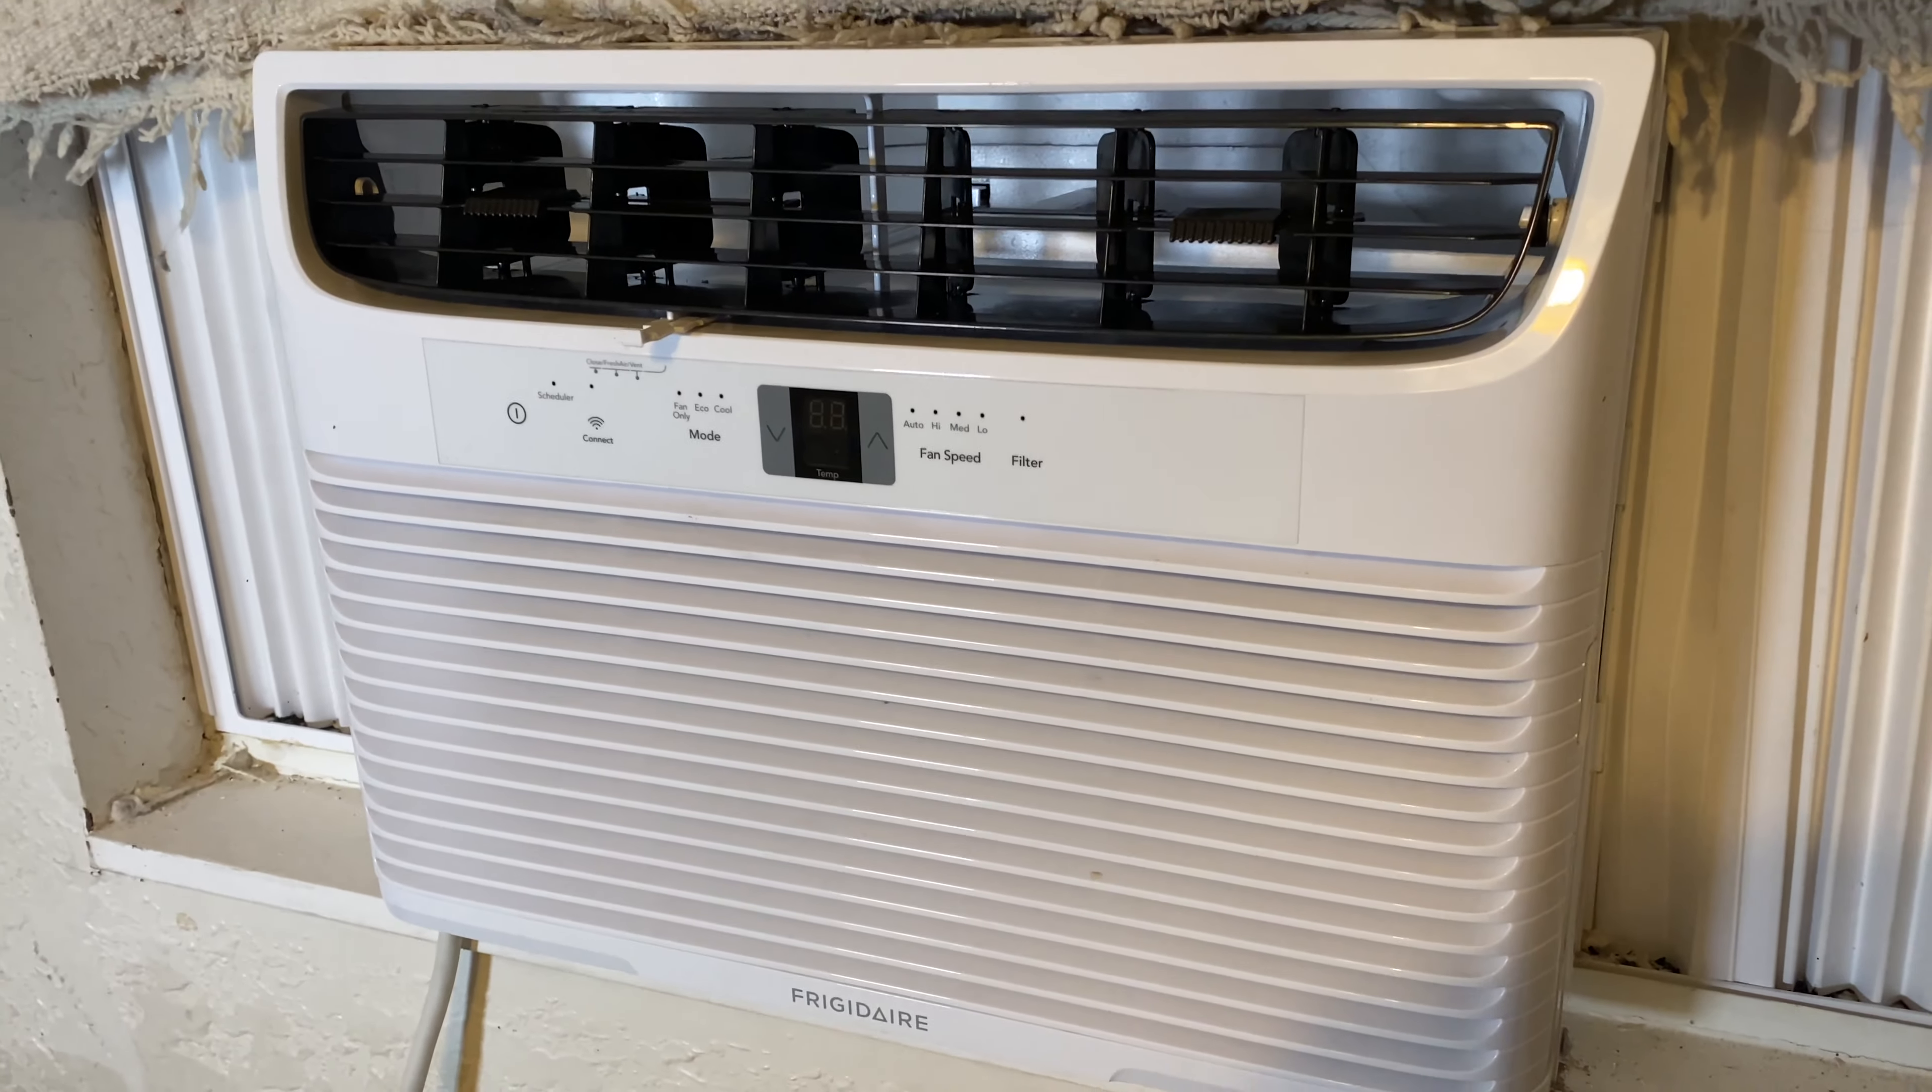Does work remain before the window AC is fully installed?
No.